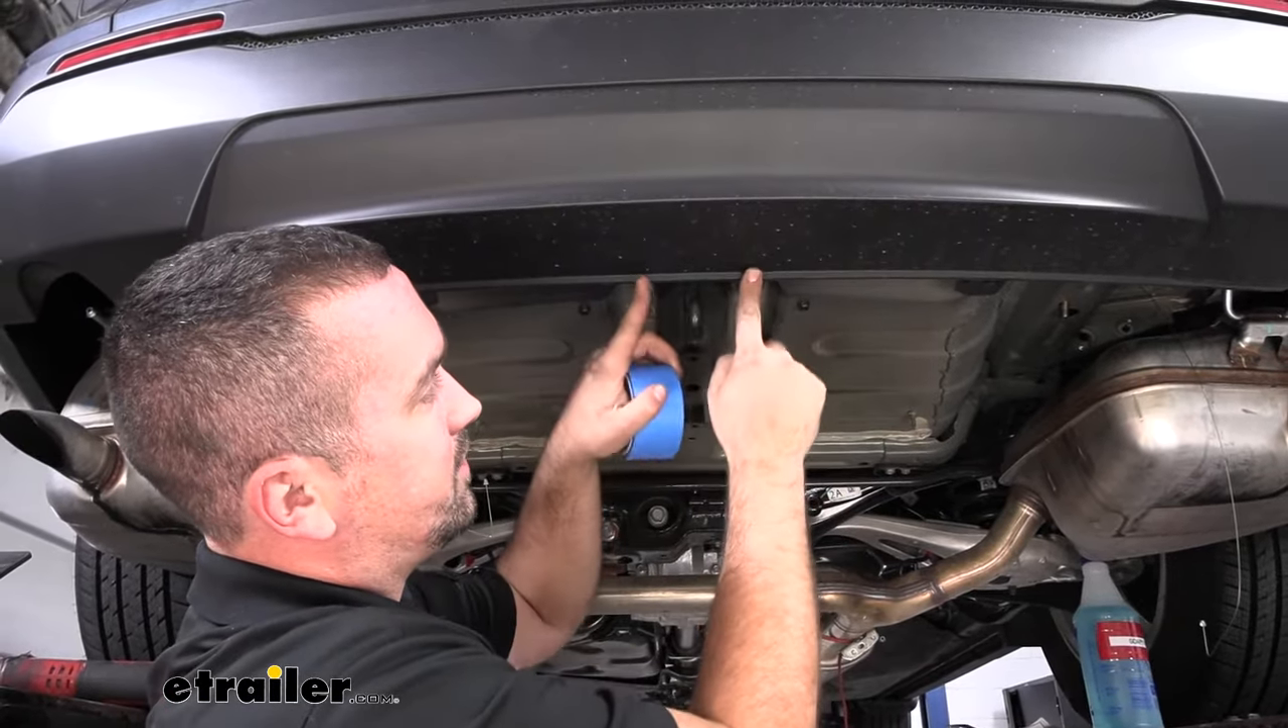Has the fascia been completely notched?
No.